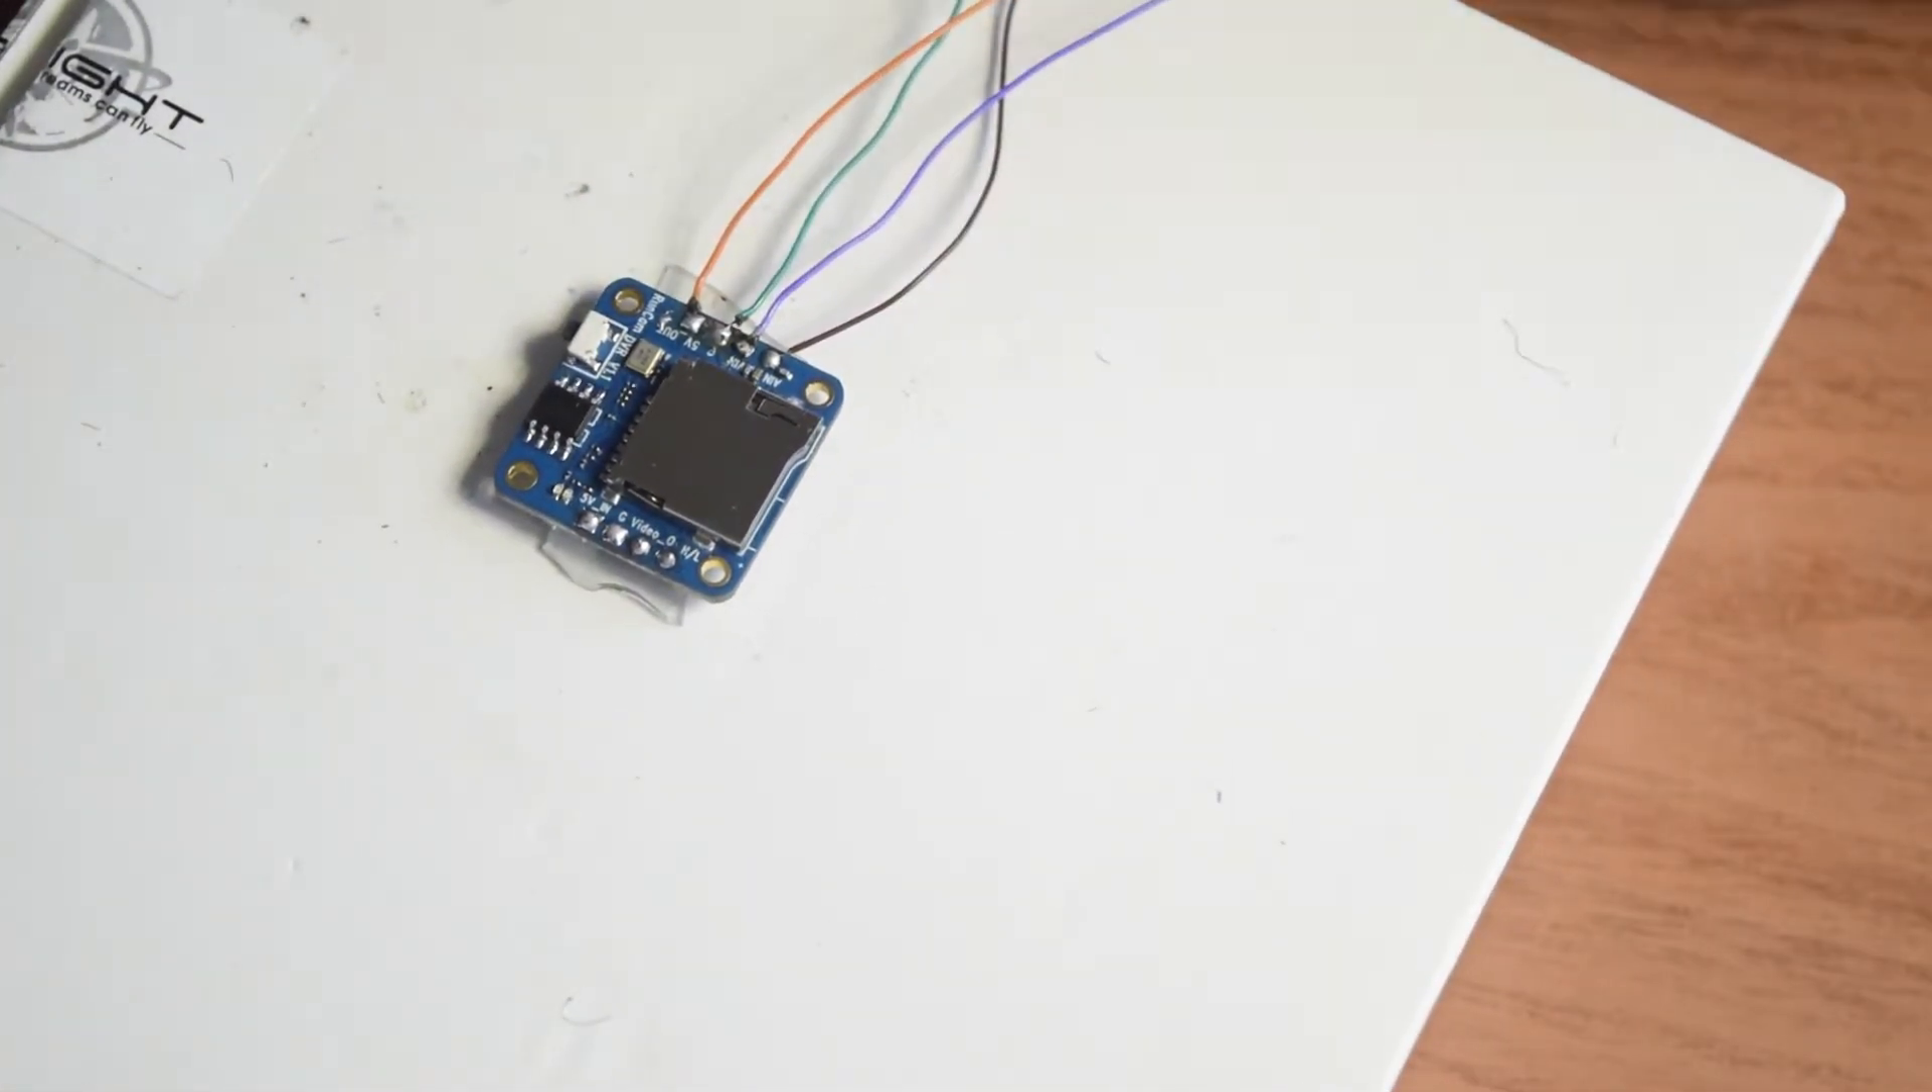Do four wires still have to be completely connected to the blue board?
No.